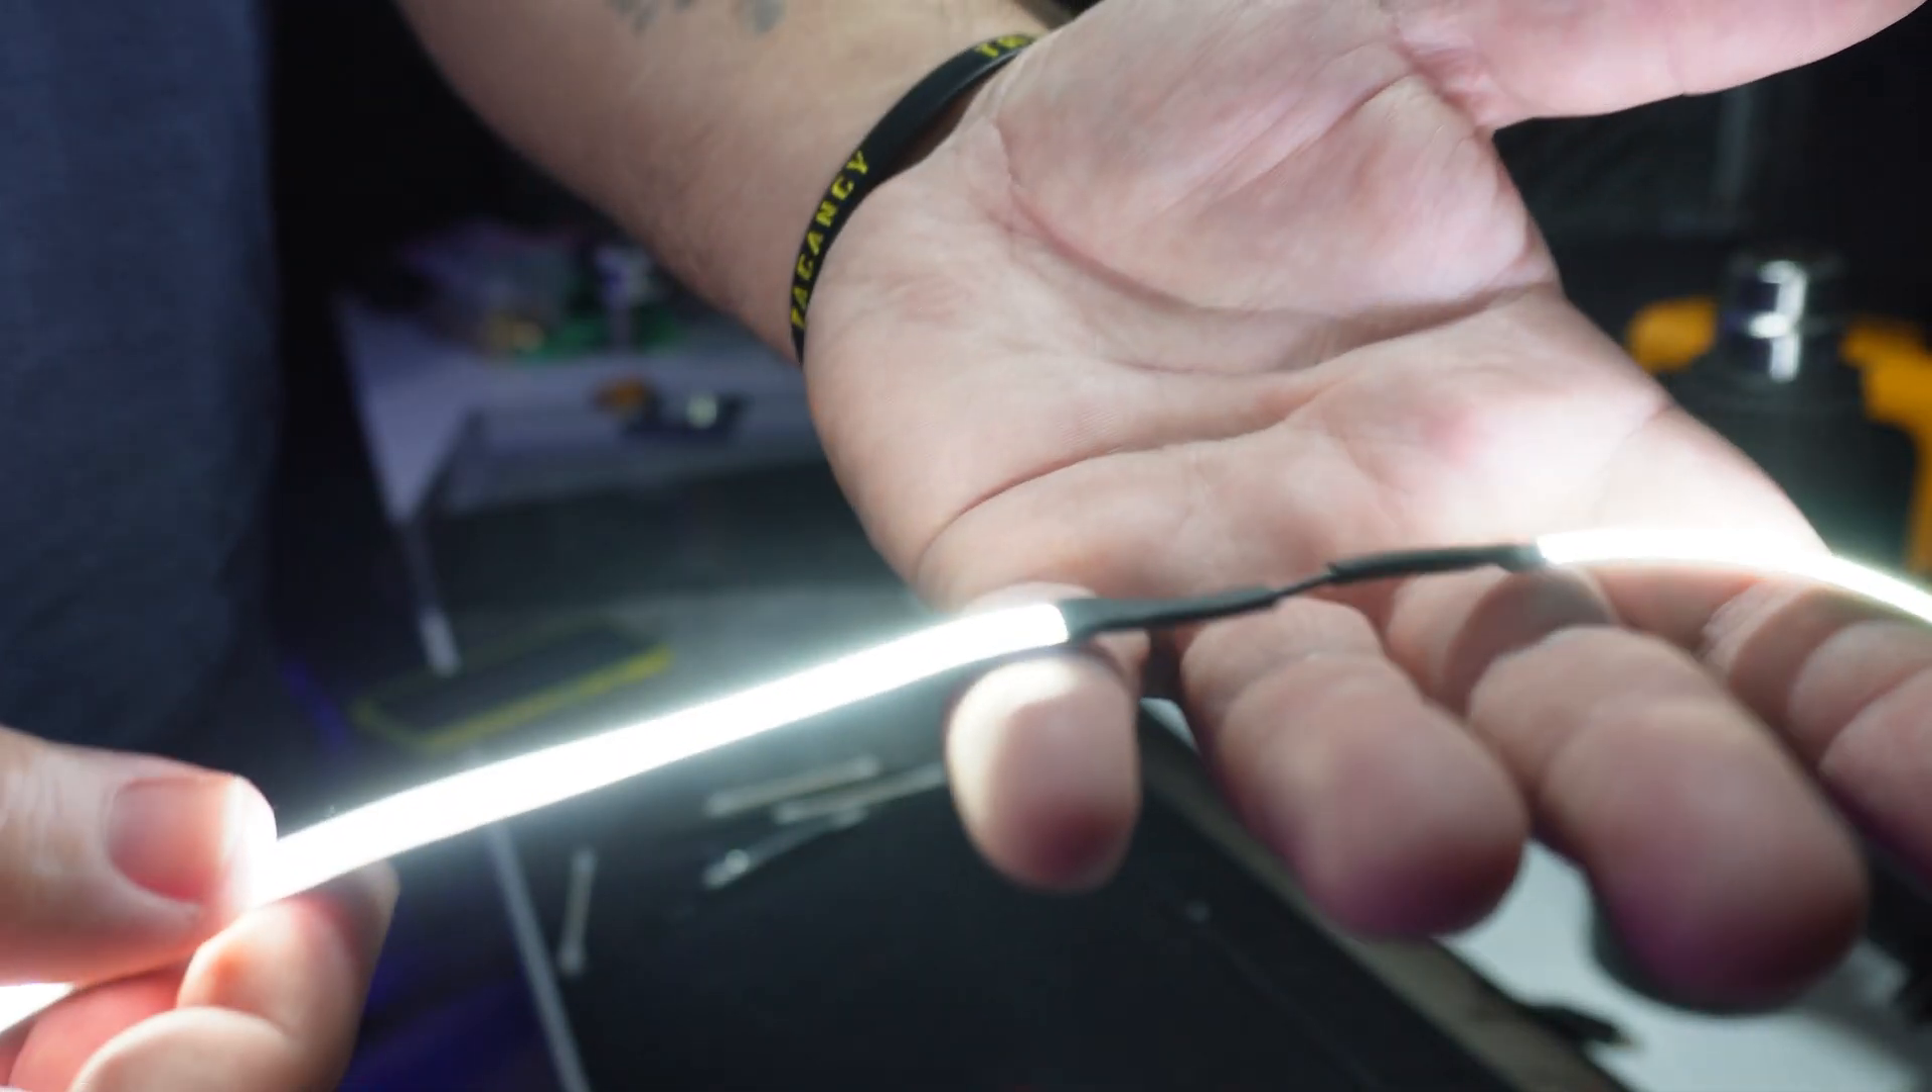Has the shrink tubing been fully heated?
Yes.